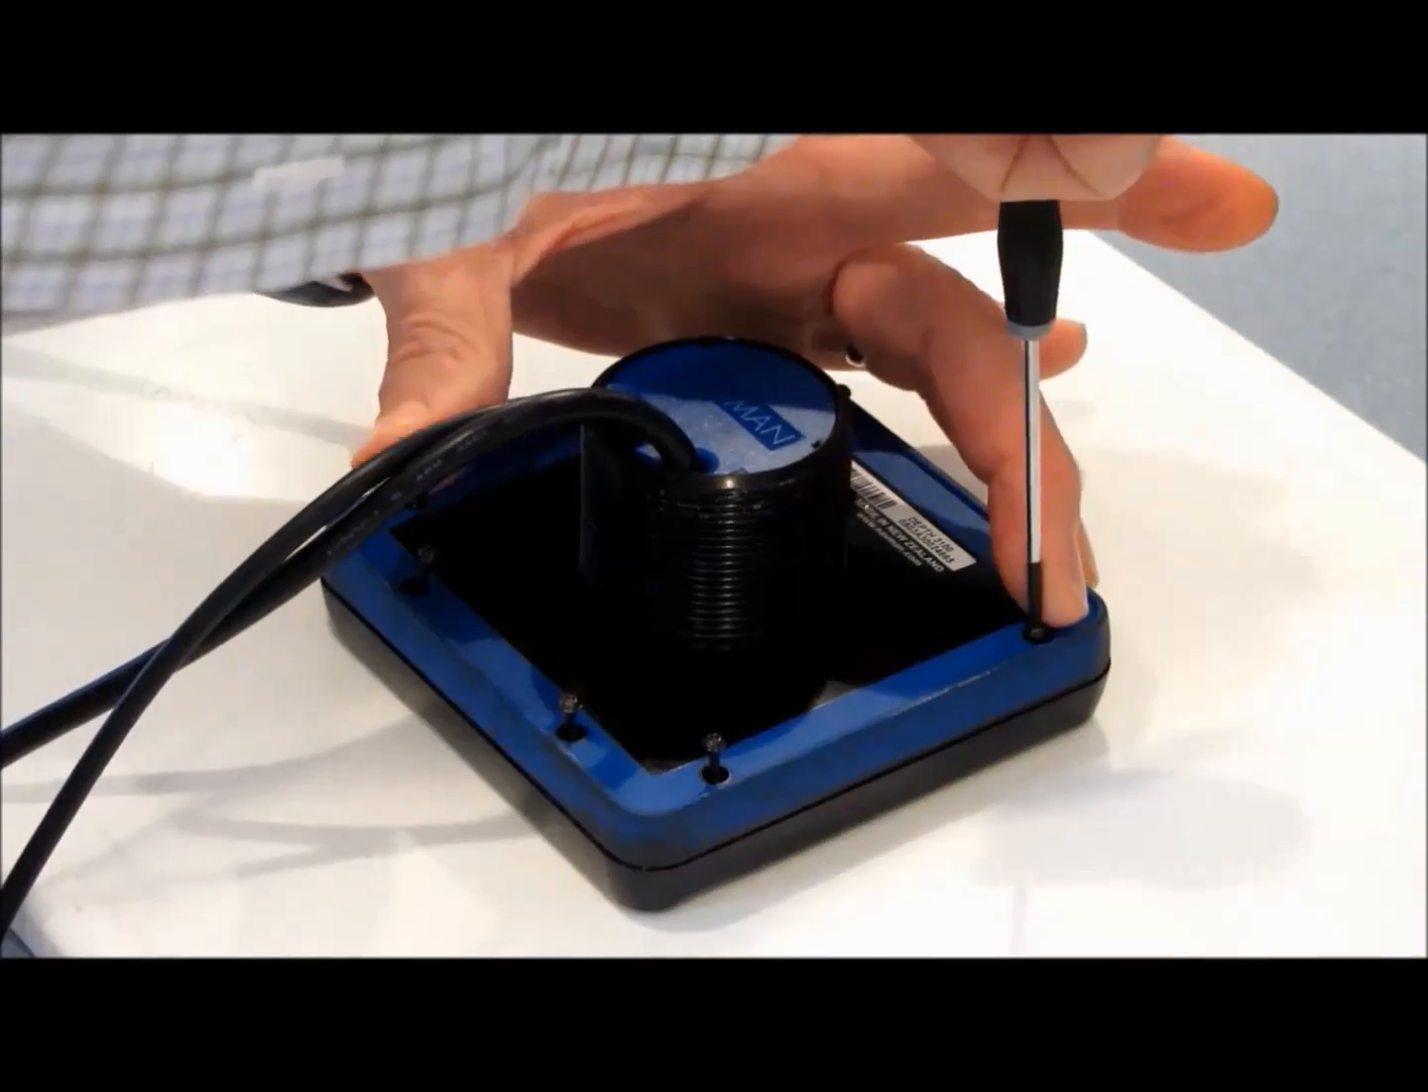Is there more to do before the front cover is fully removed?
Yes.